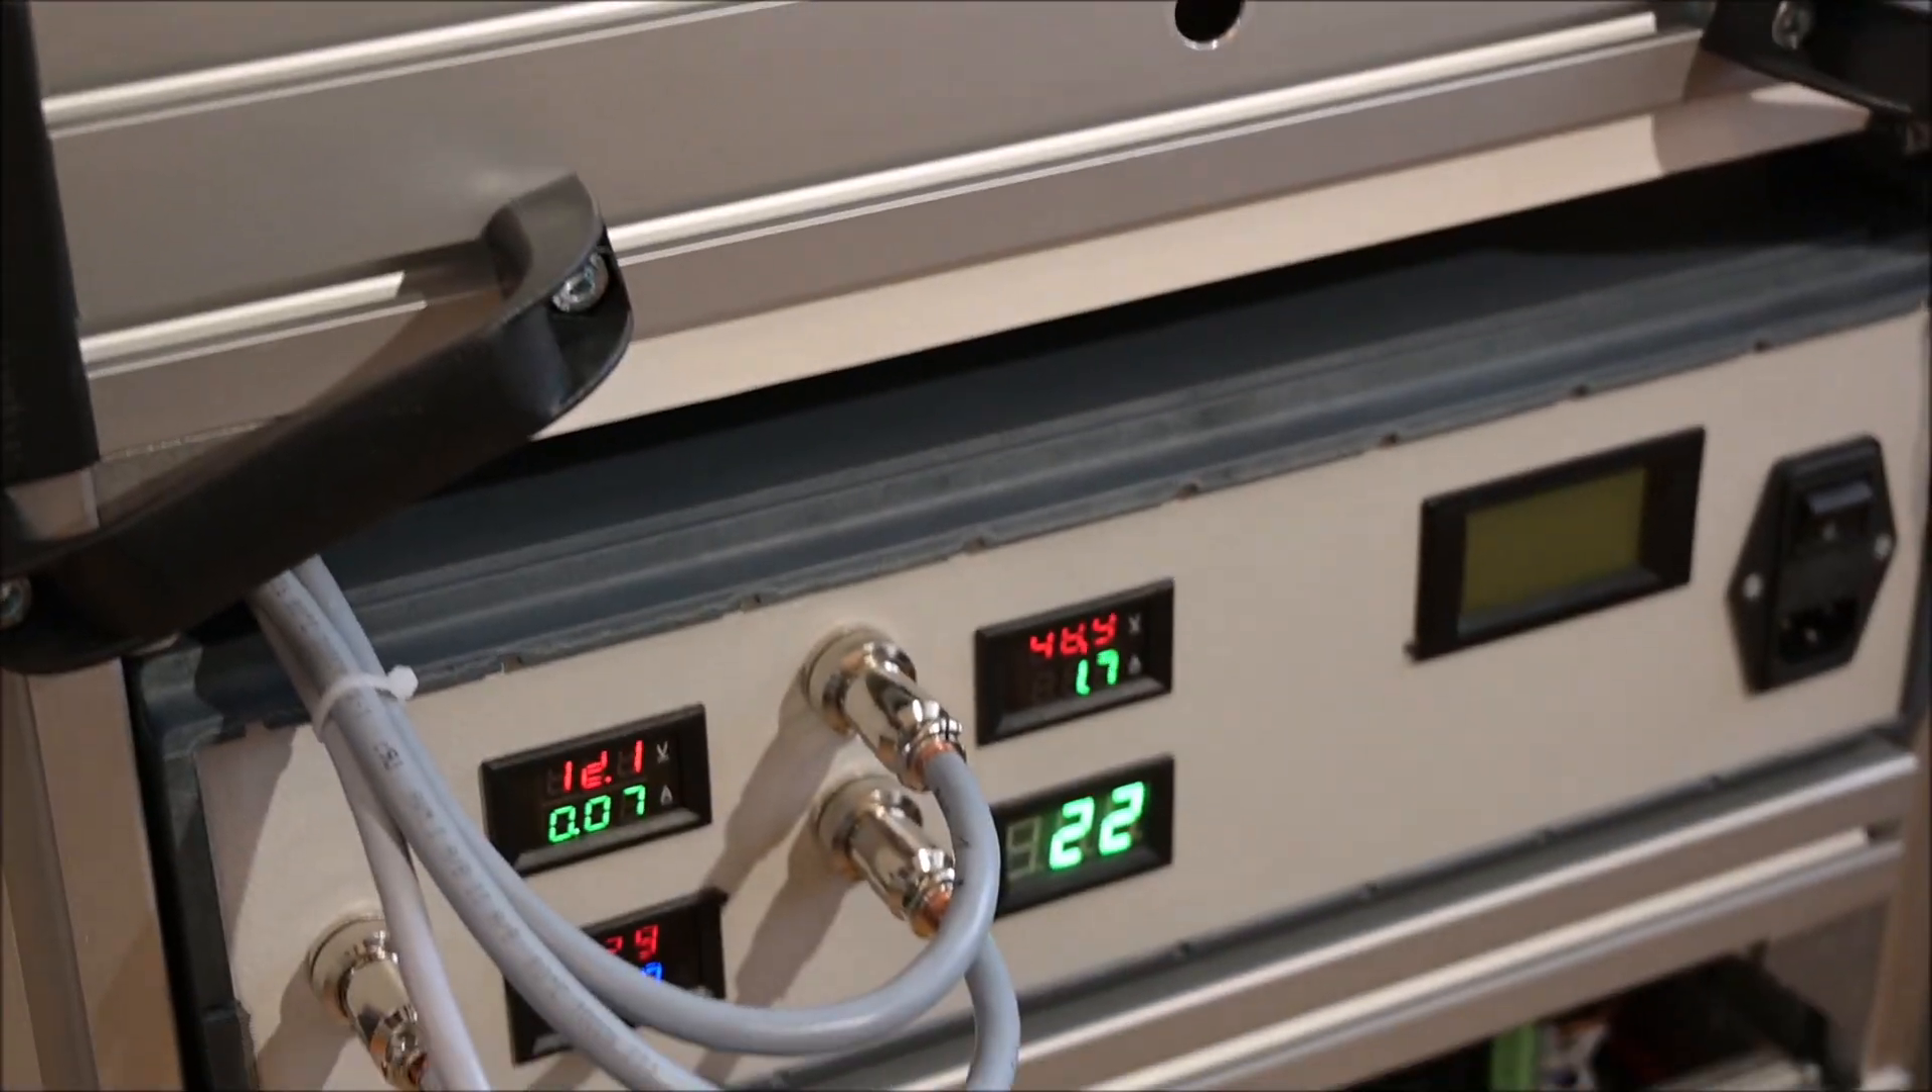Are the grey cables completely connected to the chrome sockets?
Yes.